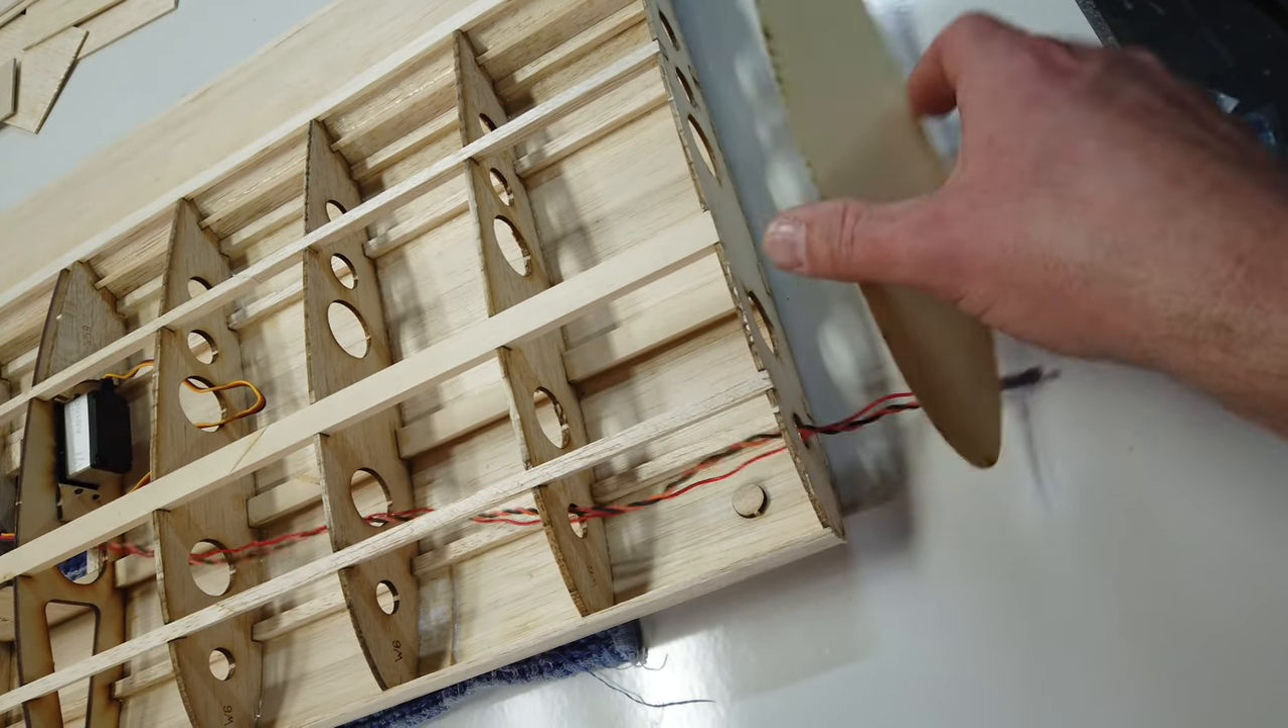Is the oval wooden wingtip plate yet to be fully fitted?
Yes.